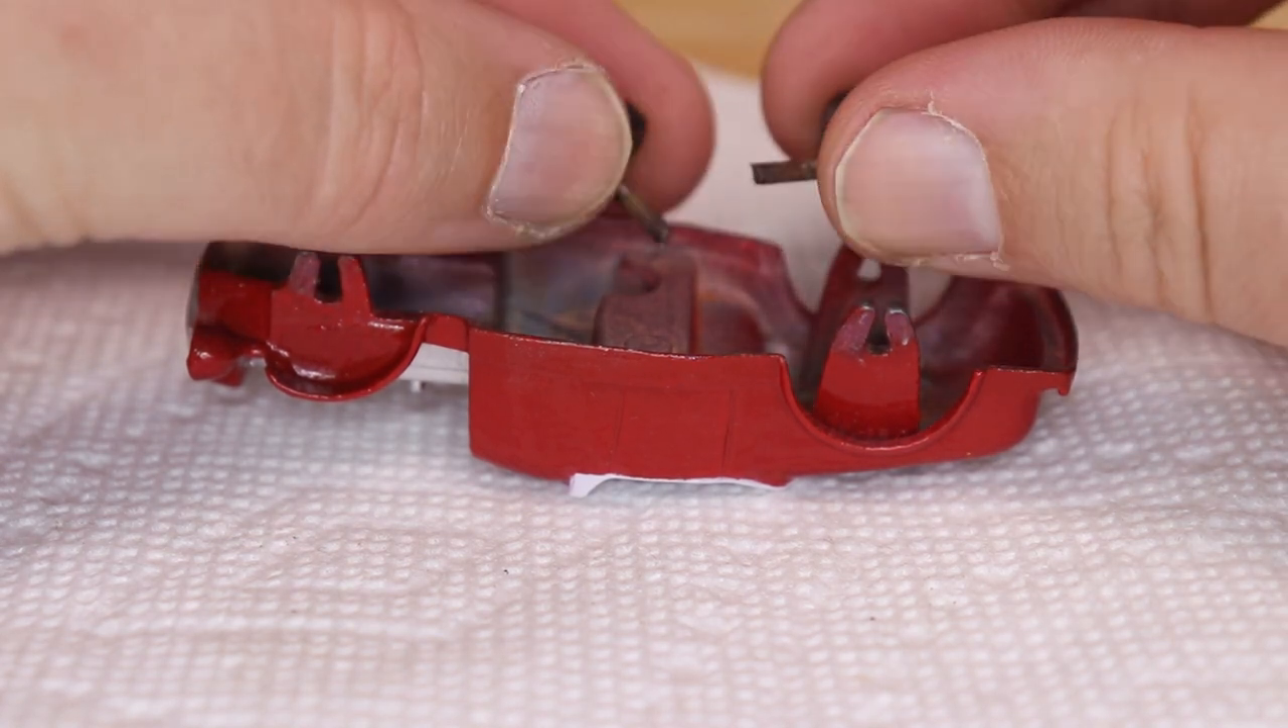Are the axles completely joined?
No.